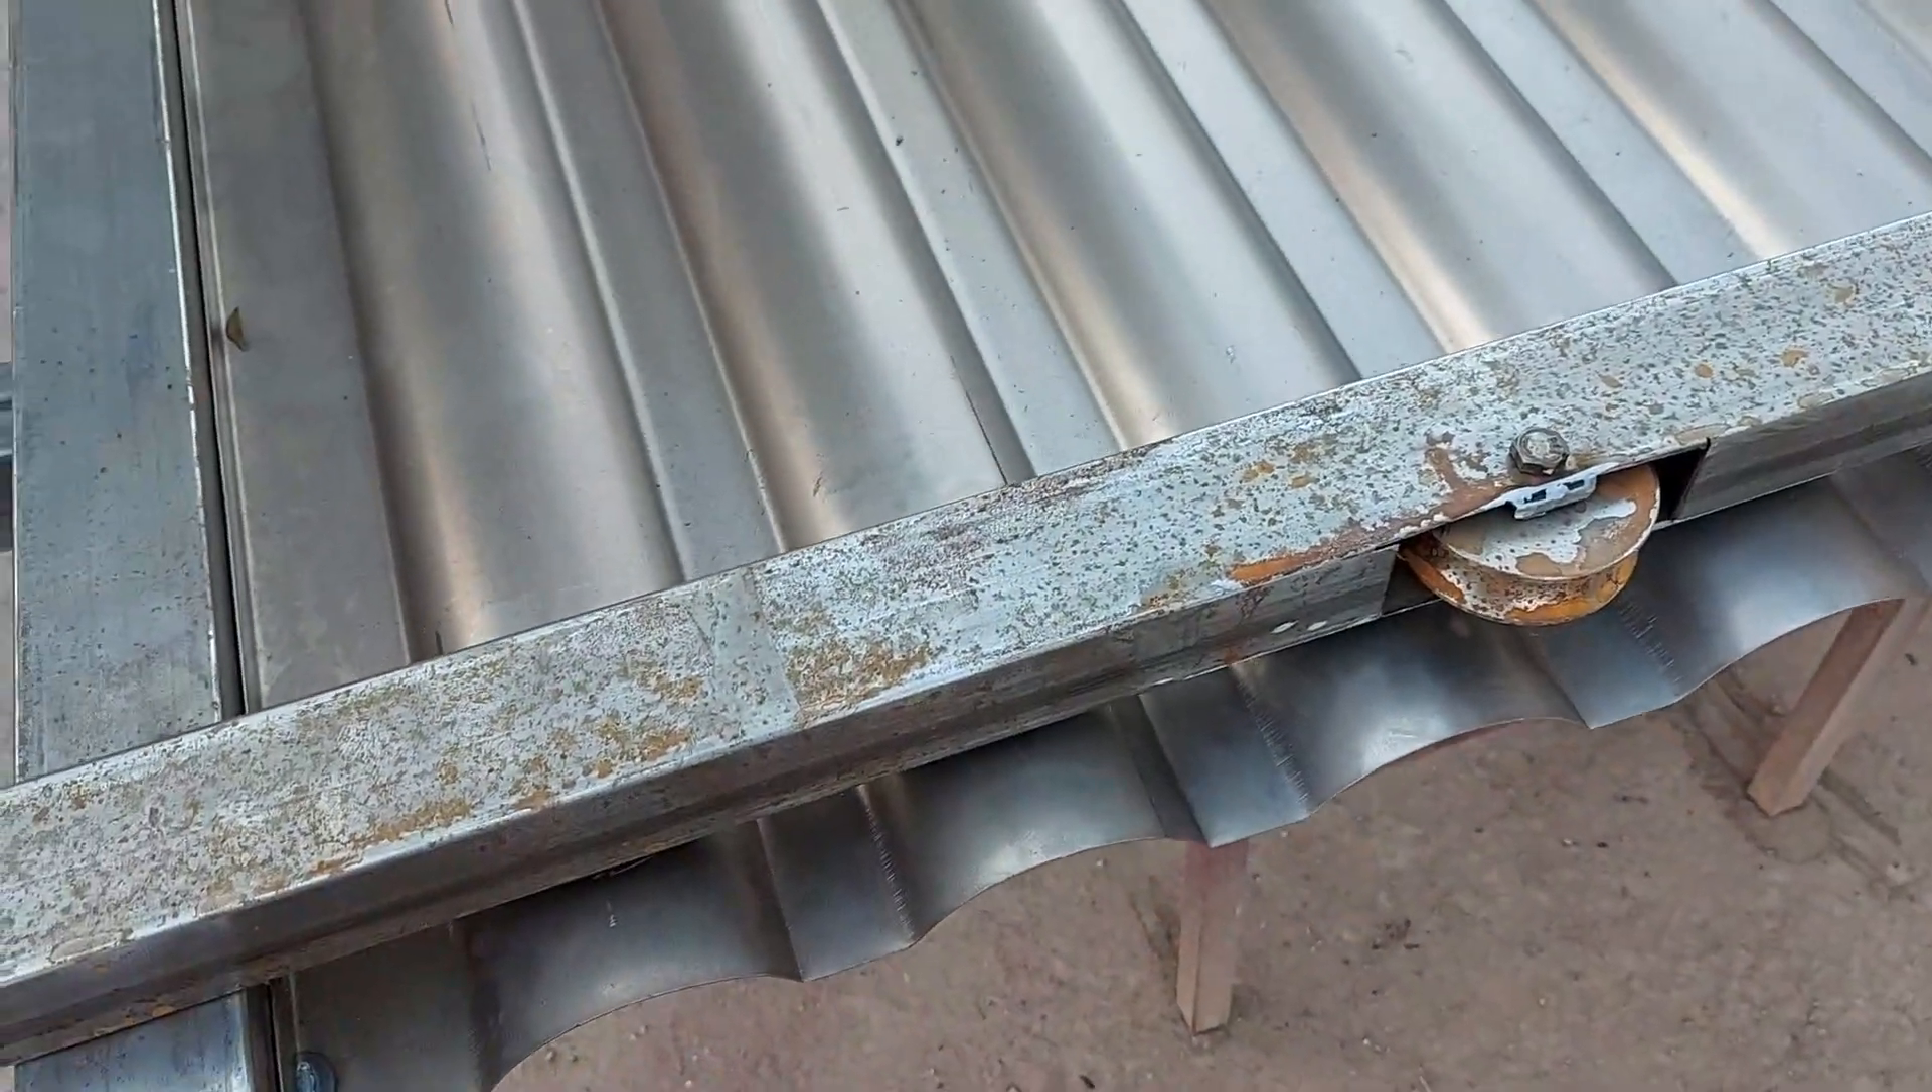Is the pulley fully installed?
Yes.